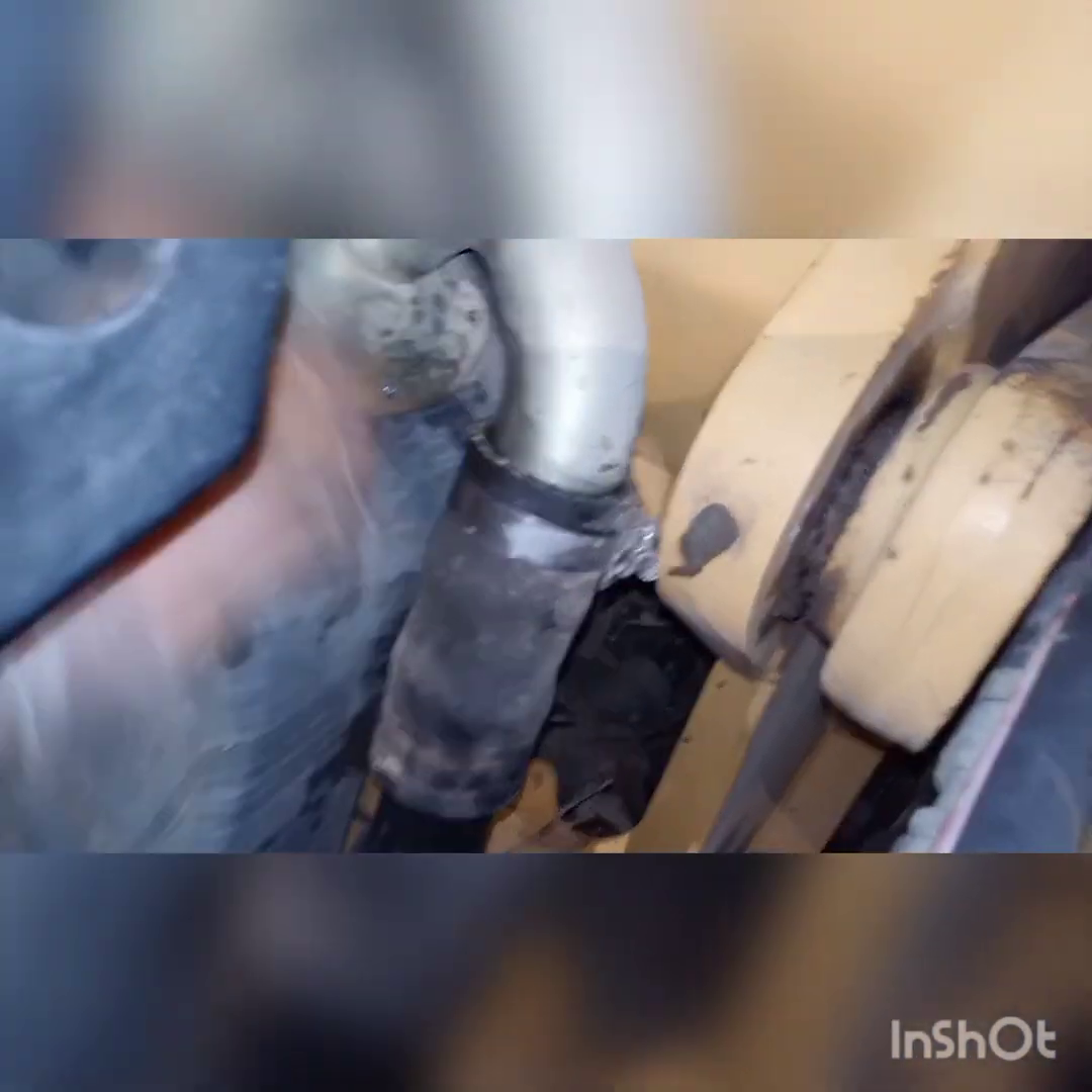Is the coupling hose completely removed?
No.